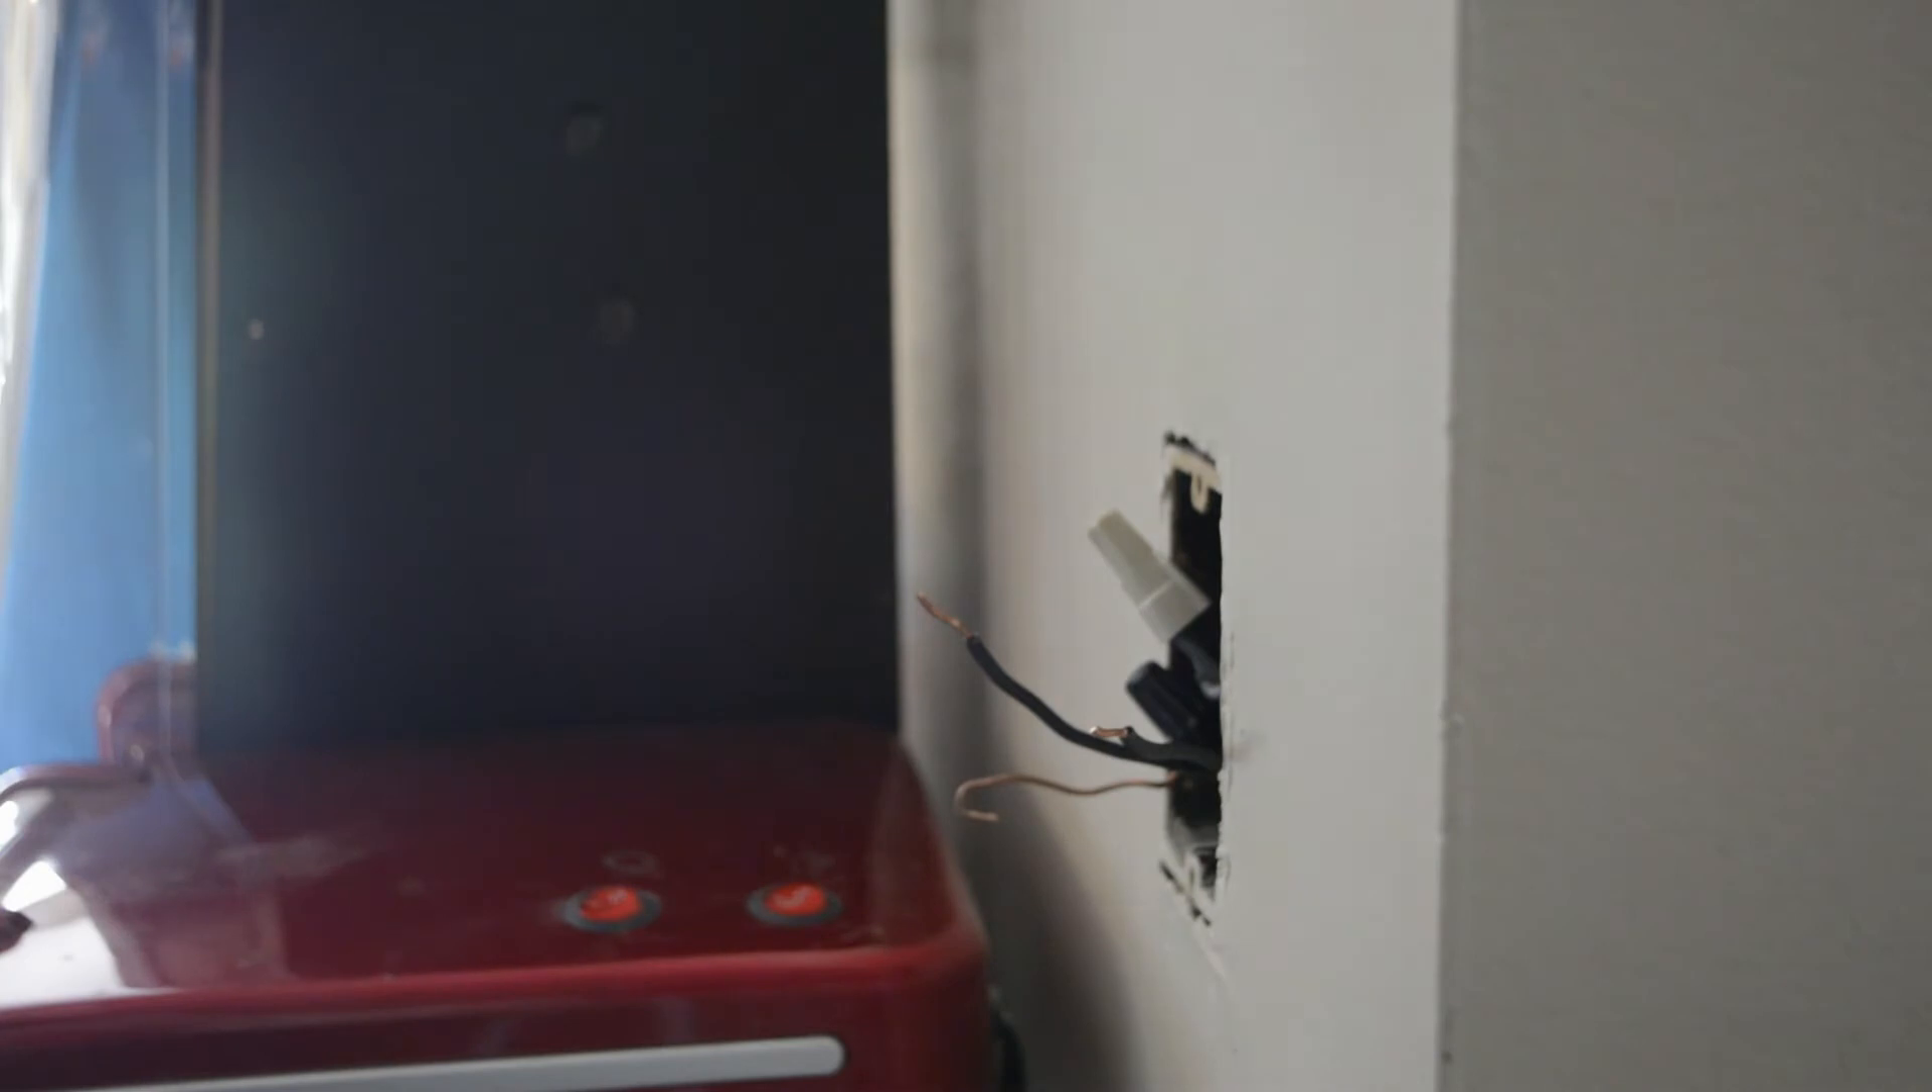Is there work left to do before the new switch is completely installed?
Yes.